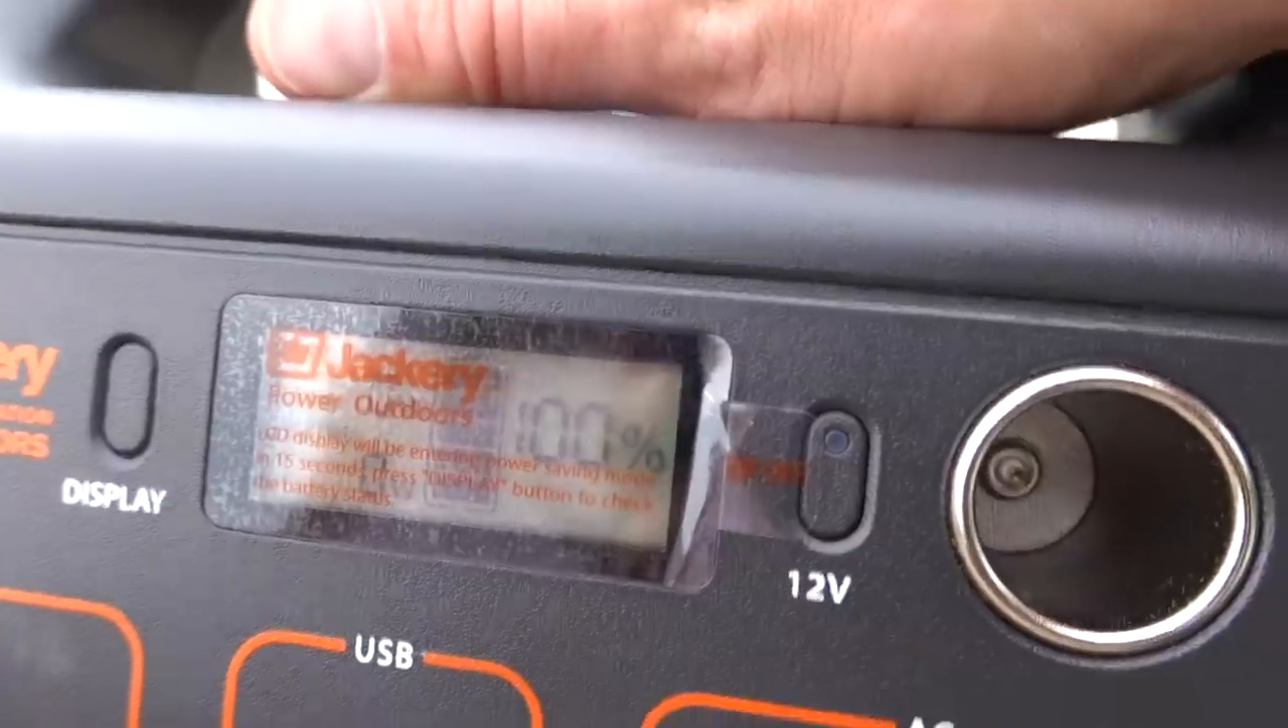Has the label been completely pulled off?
No.